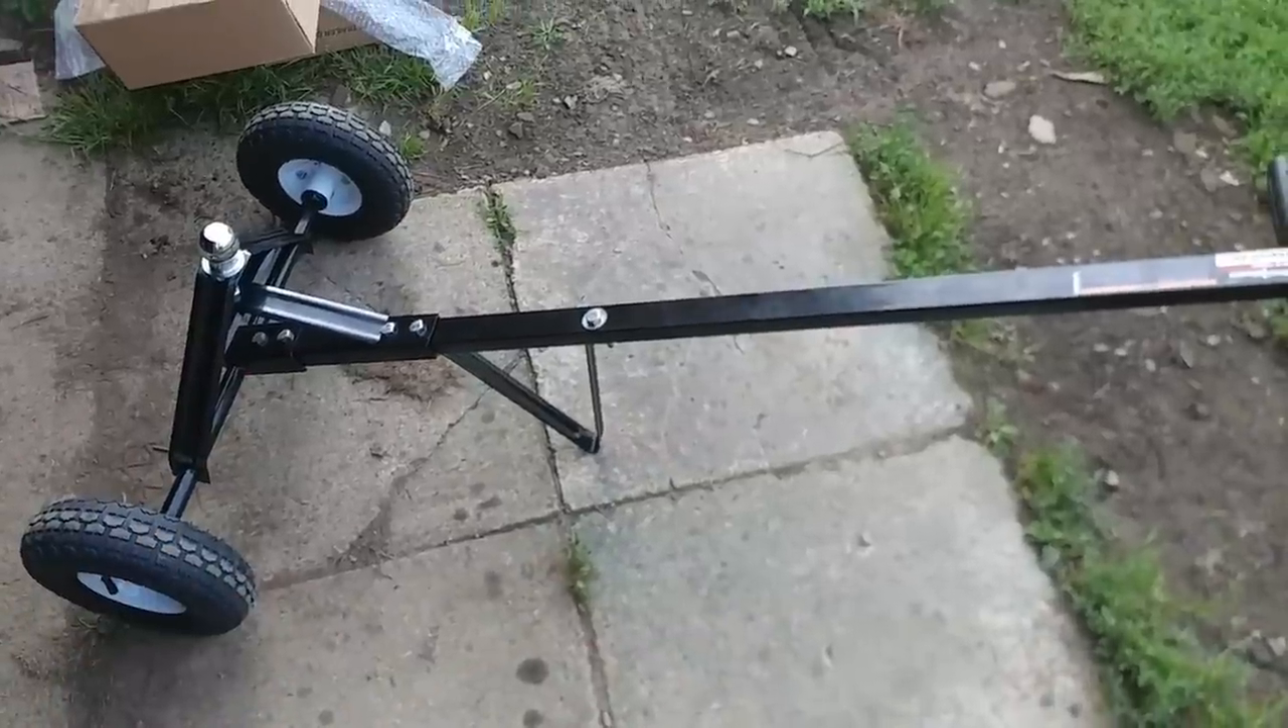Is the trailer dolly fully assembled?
Yes.